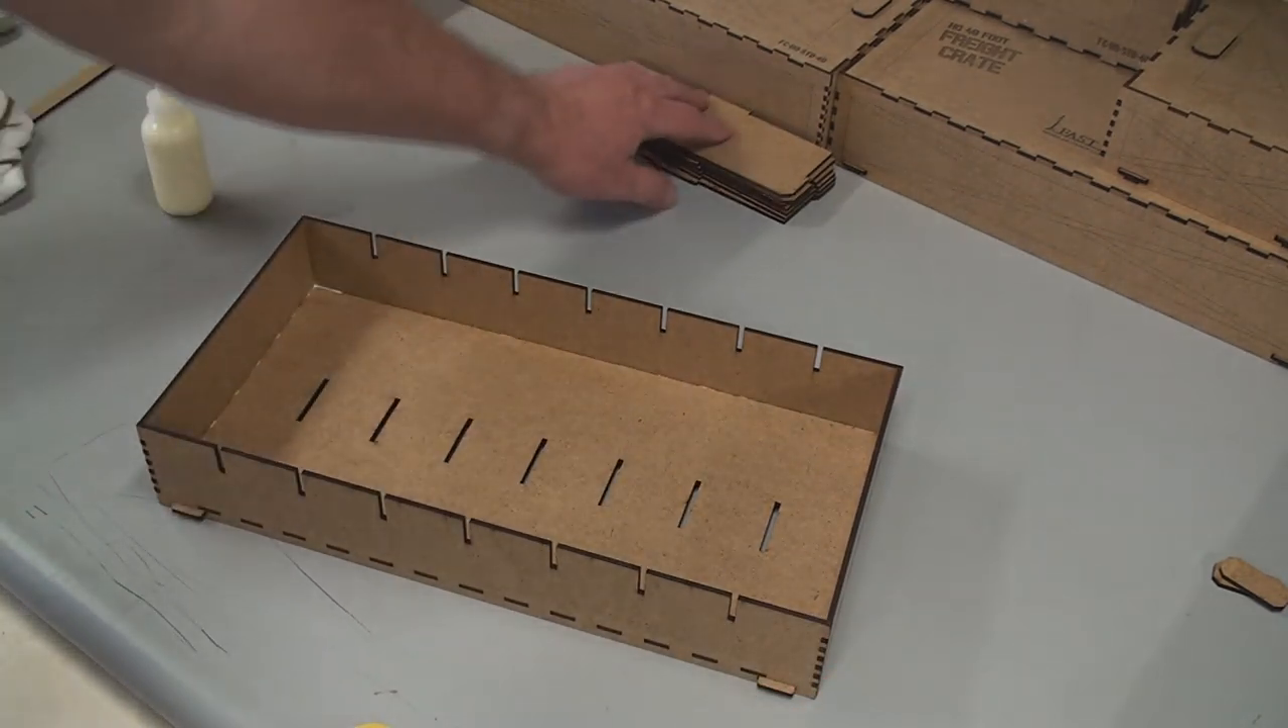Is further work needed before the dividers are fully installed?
Yes.